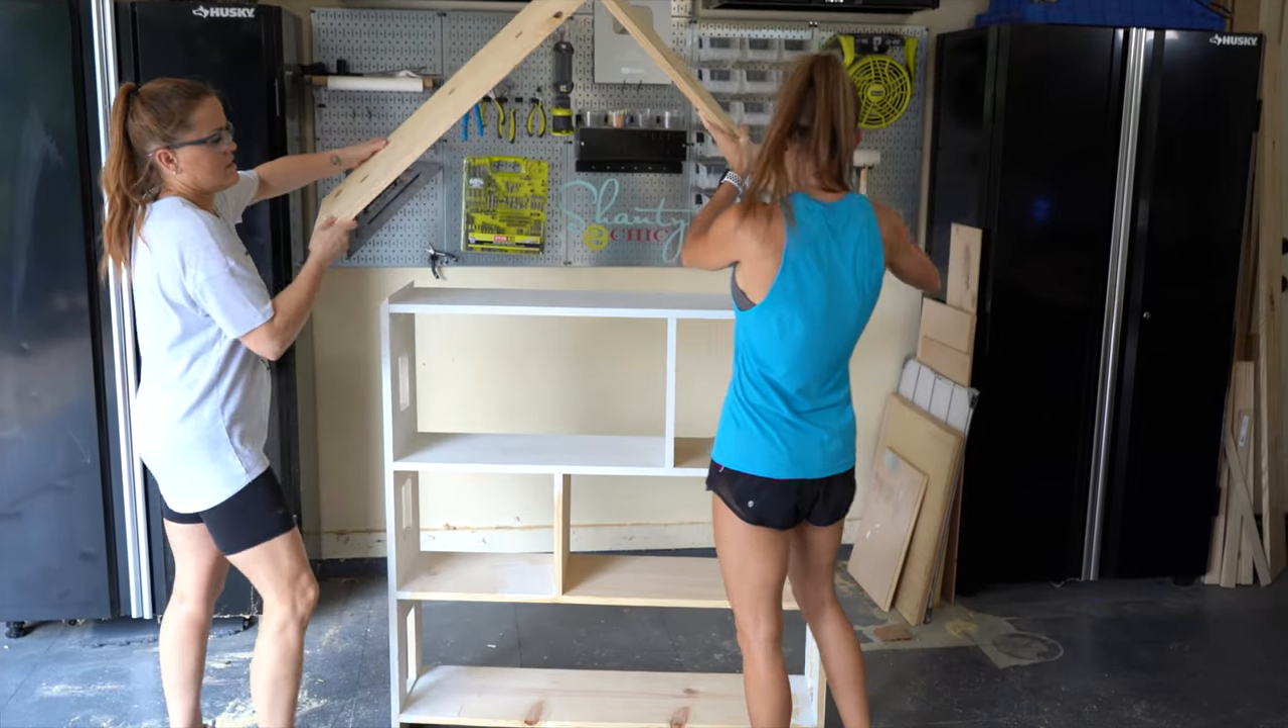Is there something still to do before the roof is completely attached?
Yes.